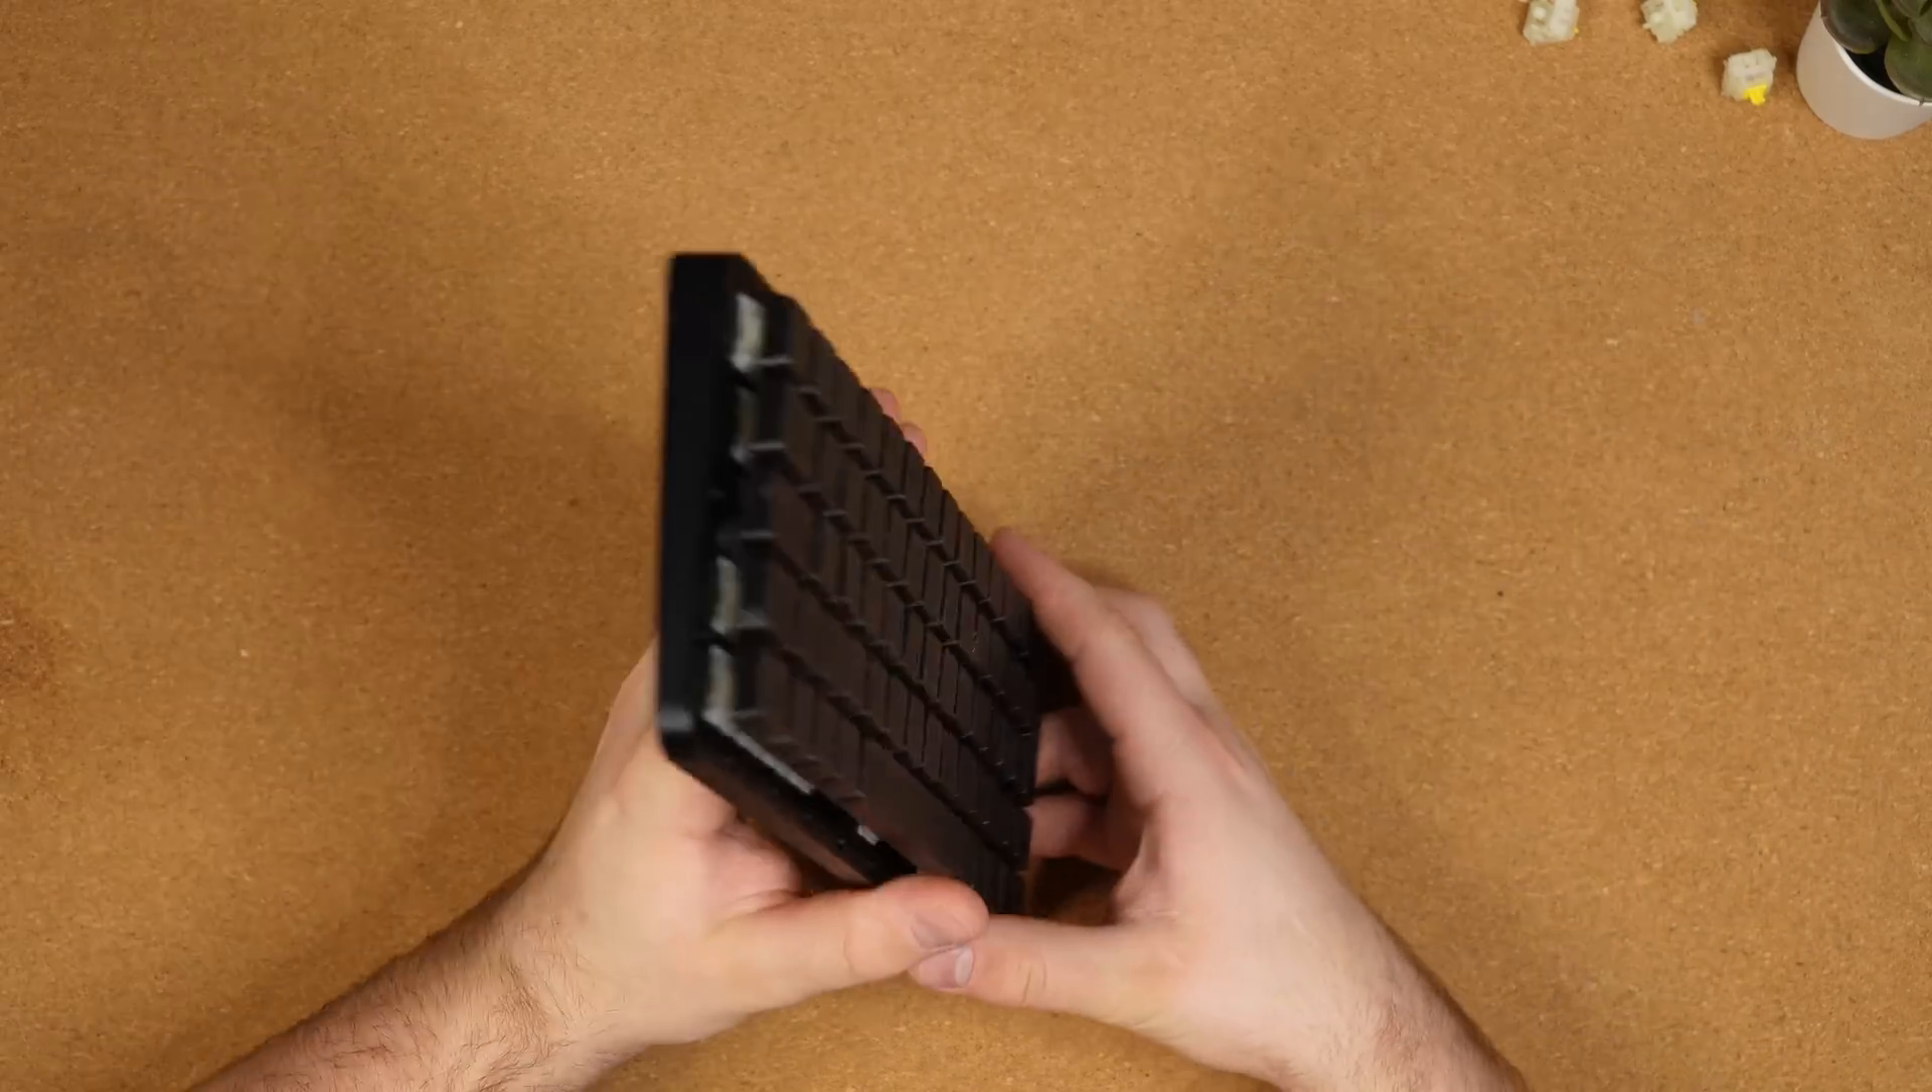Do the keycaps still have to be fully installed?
No.